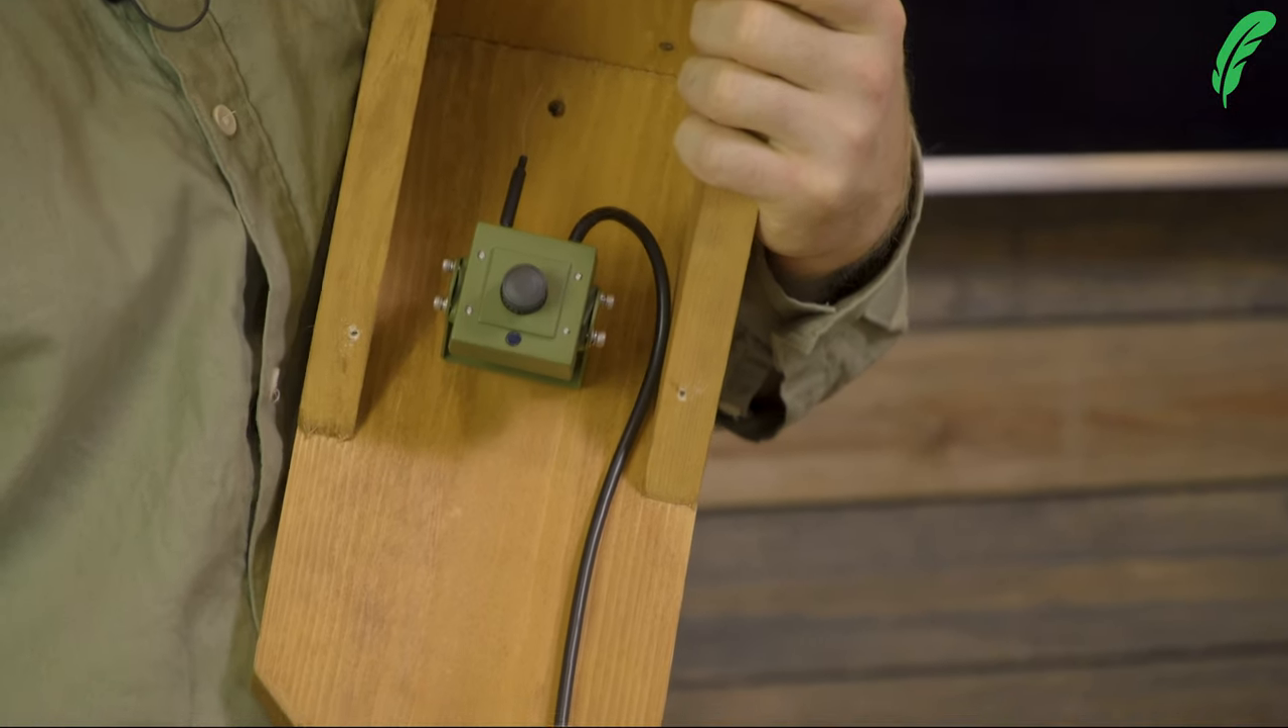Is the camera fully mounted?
Yes.